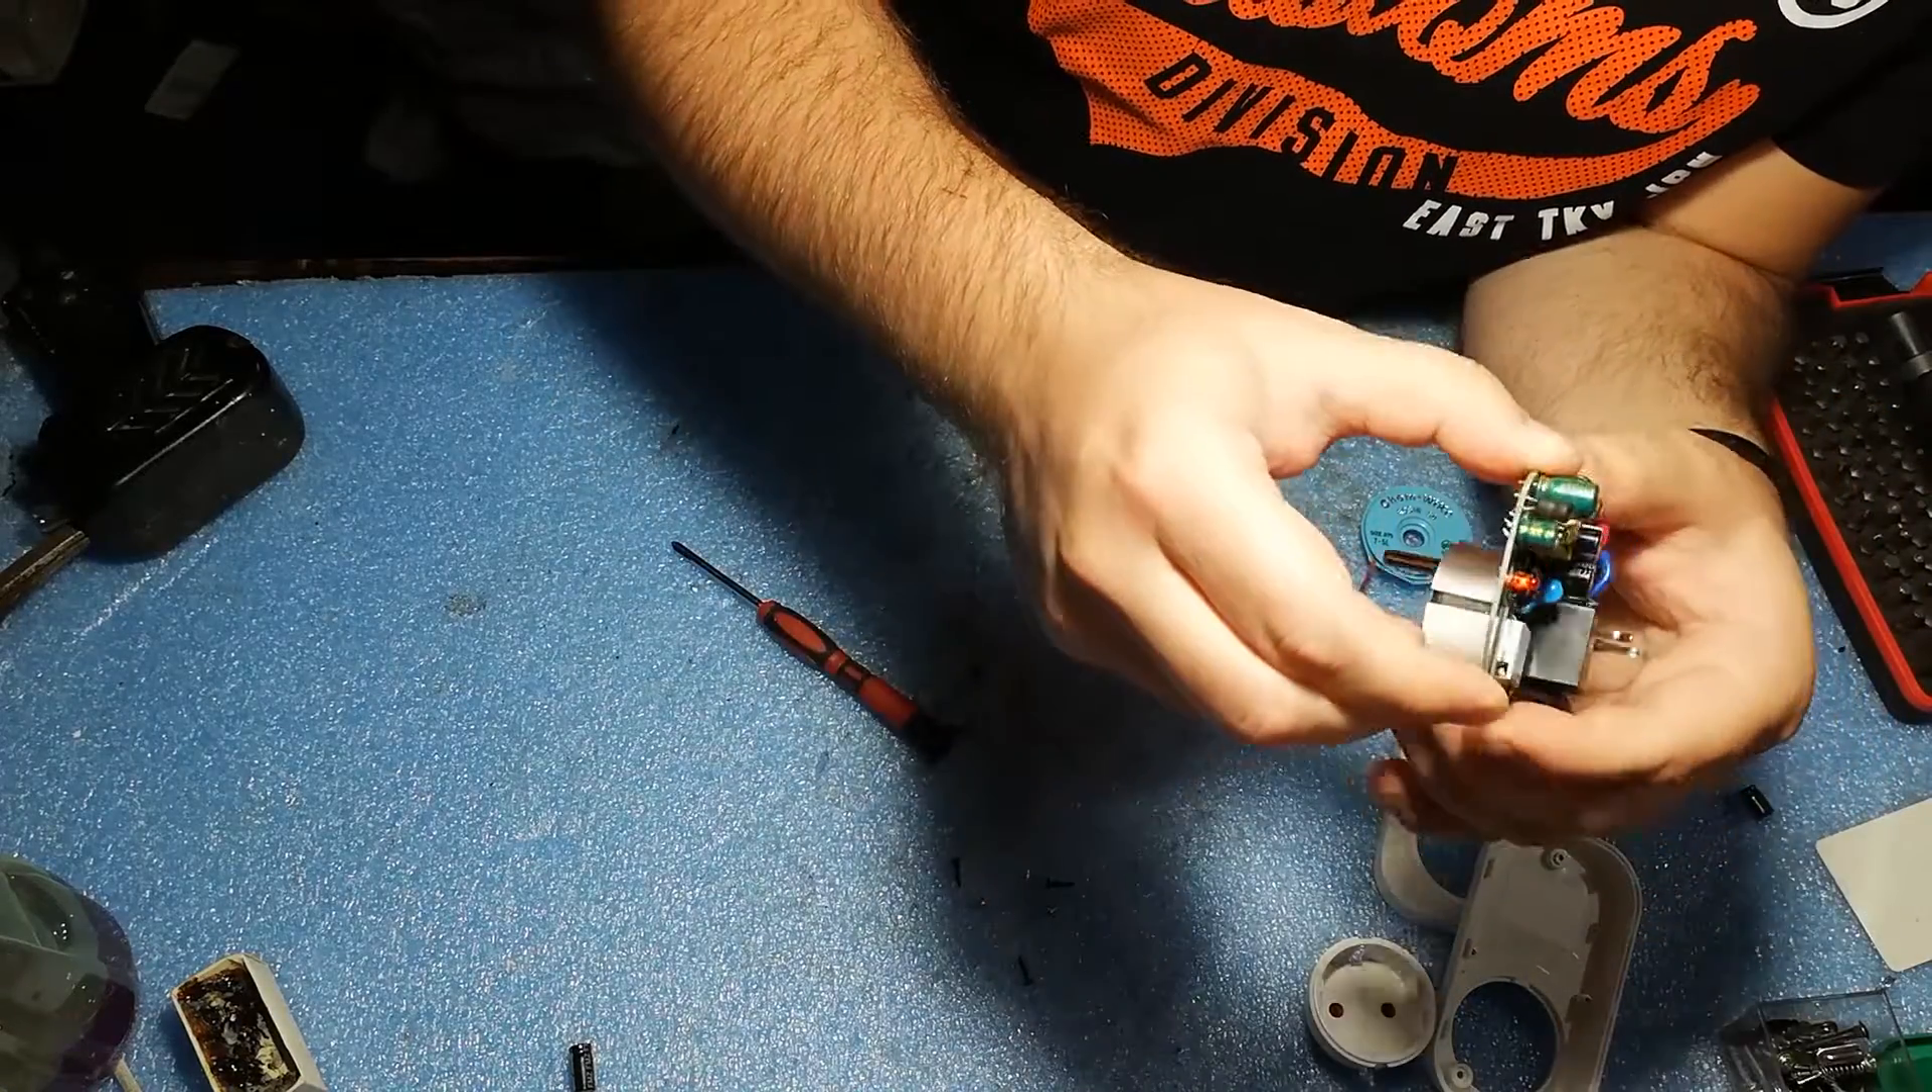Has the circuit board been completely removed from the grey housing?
Yes.